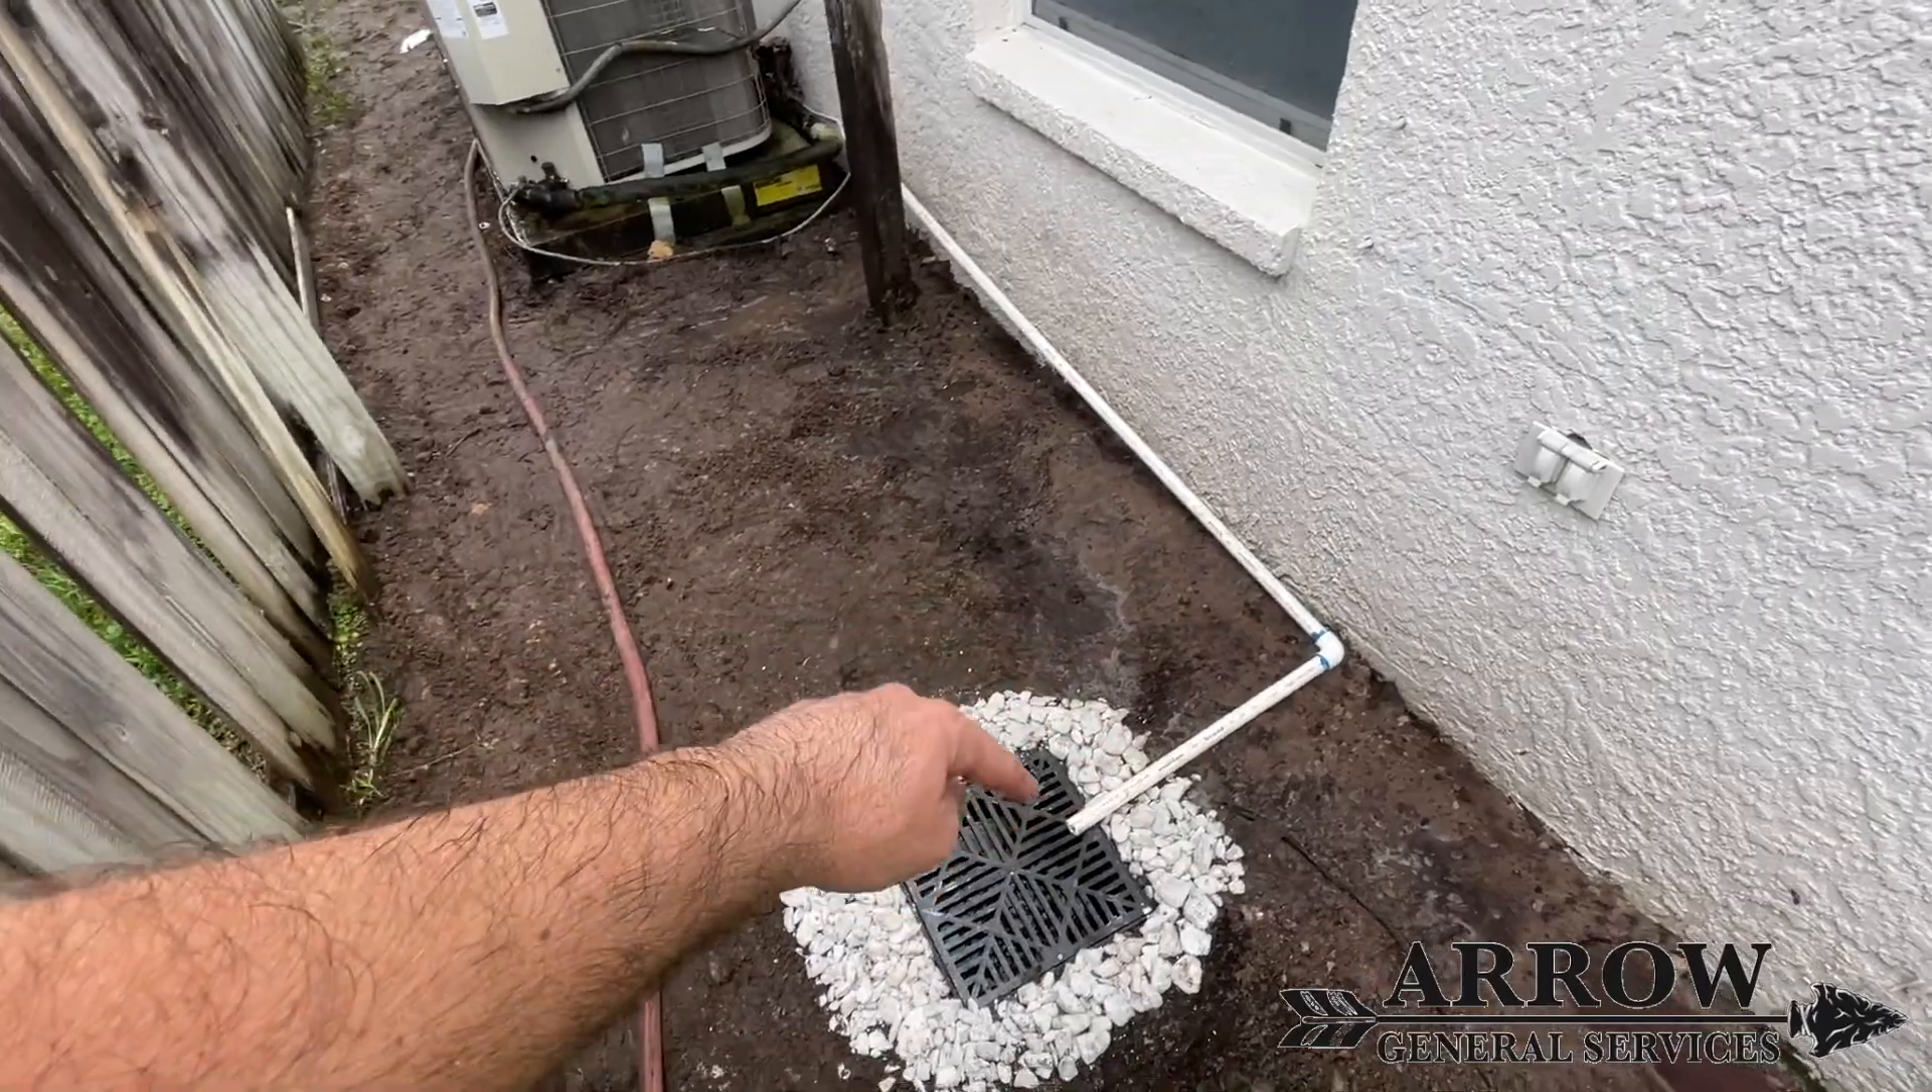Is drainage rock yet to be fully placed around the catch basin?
No.